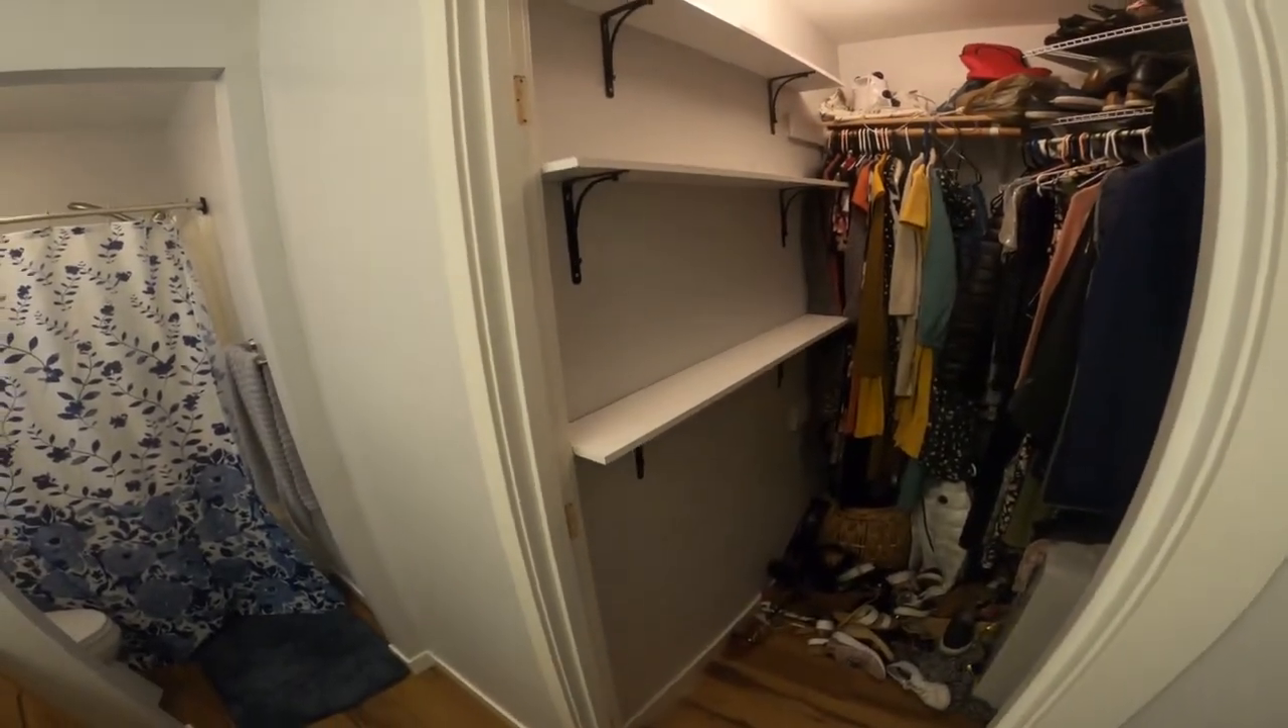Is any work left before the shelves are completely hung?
No.